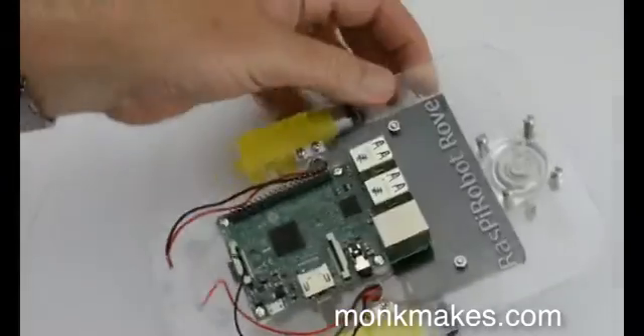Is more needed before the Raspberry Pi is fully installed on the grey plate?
No.